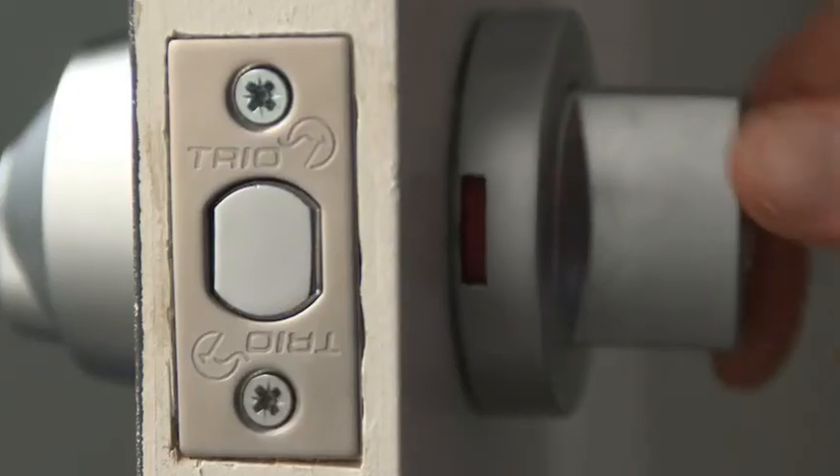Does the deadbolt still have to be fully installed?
No.